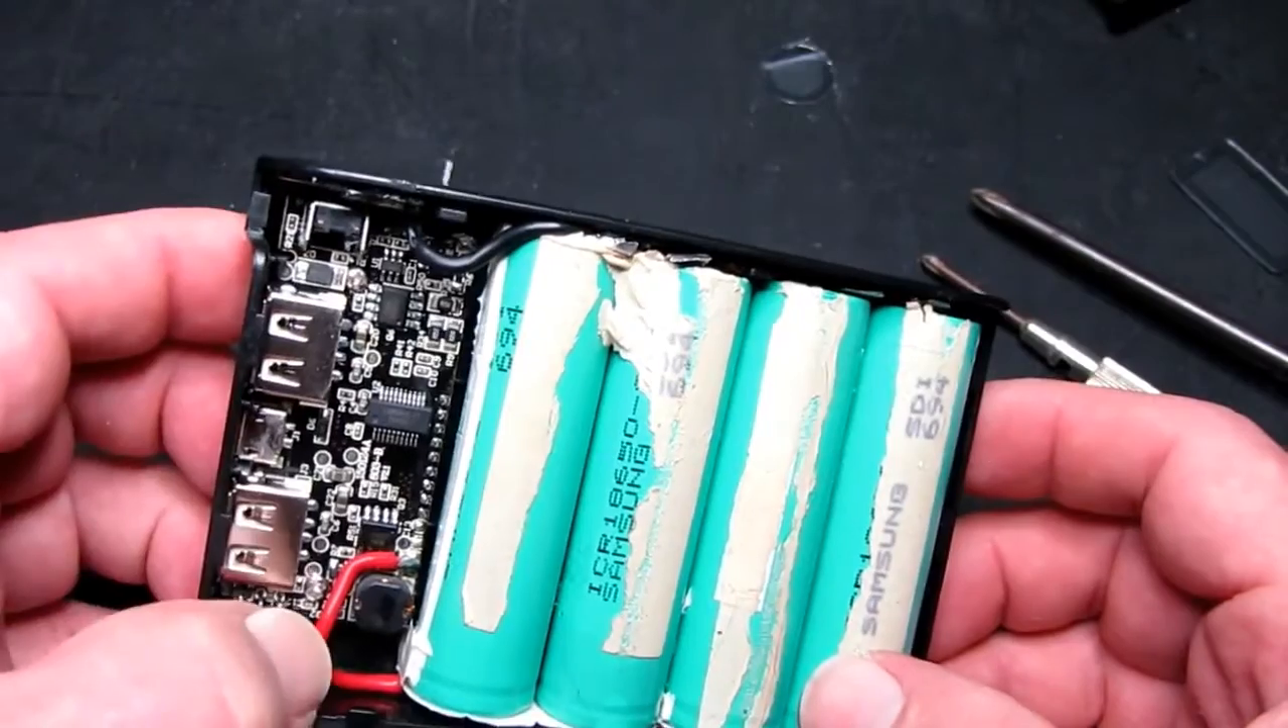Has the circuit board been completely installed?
Yes.